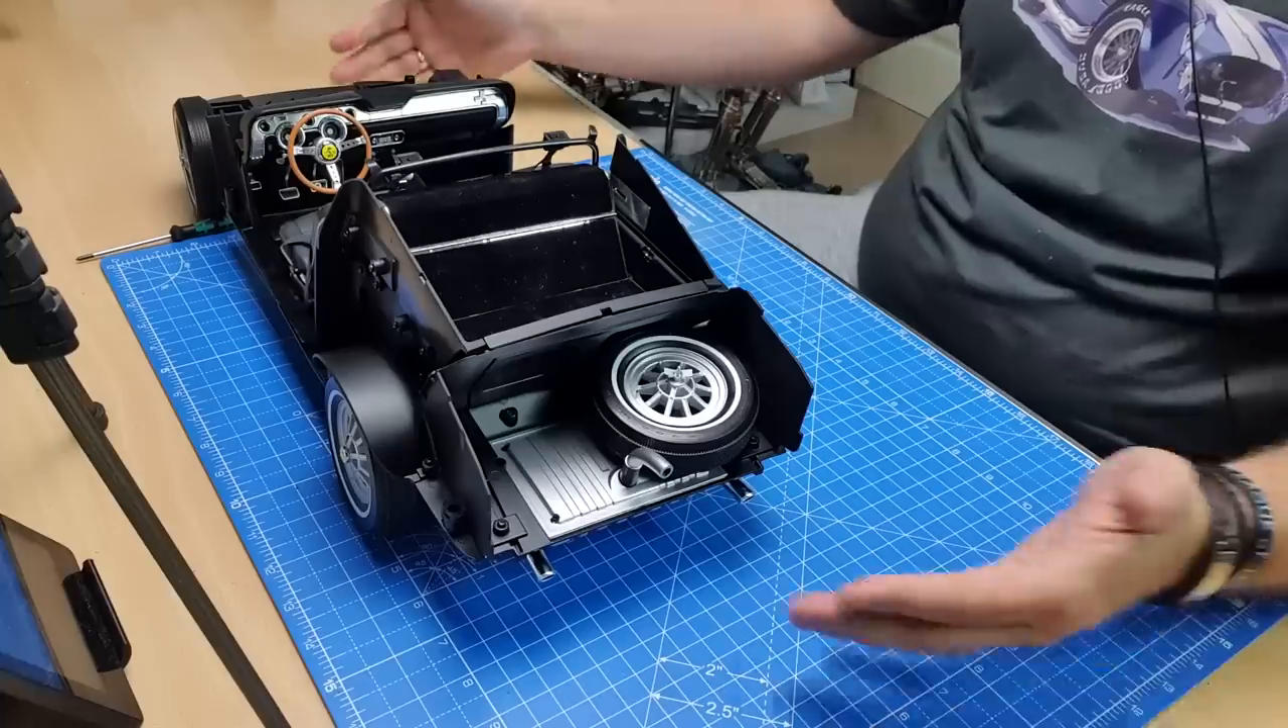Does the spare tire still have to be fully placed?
No.